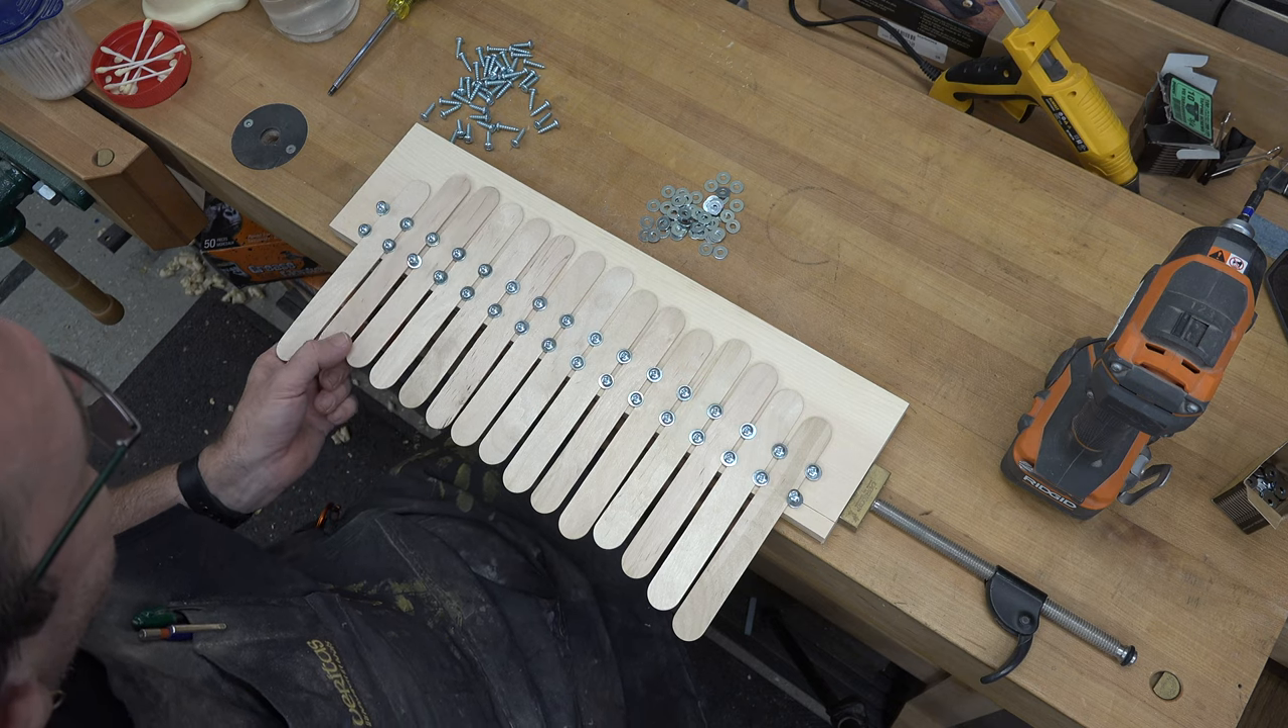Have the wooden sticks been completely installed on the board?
Yes.